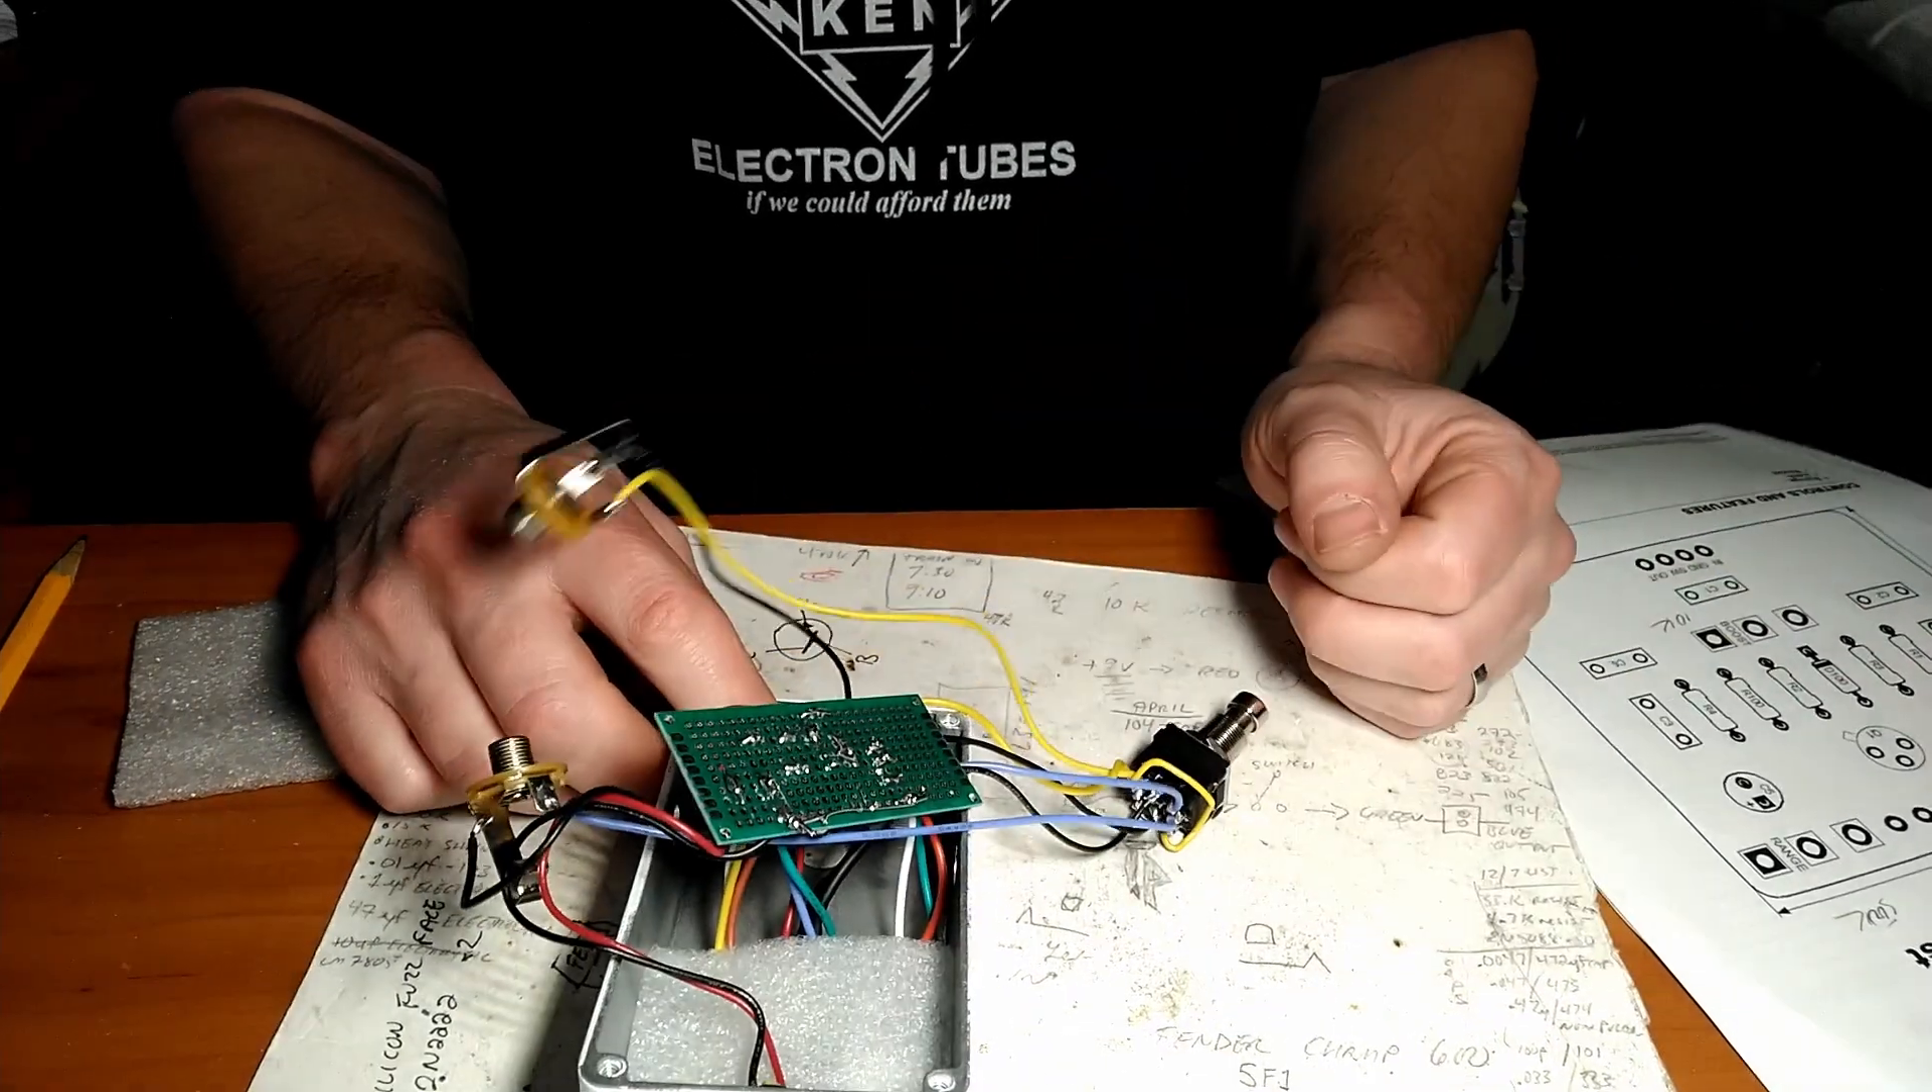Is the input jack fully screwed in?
No.